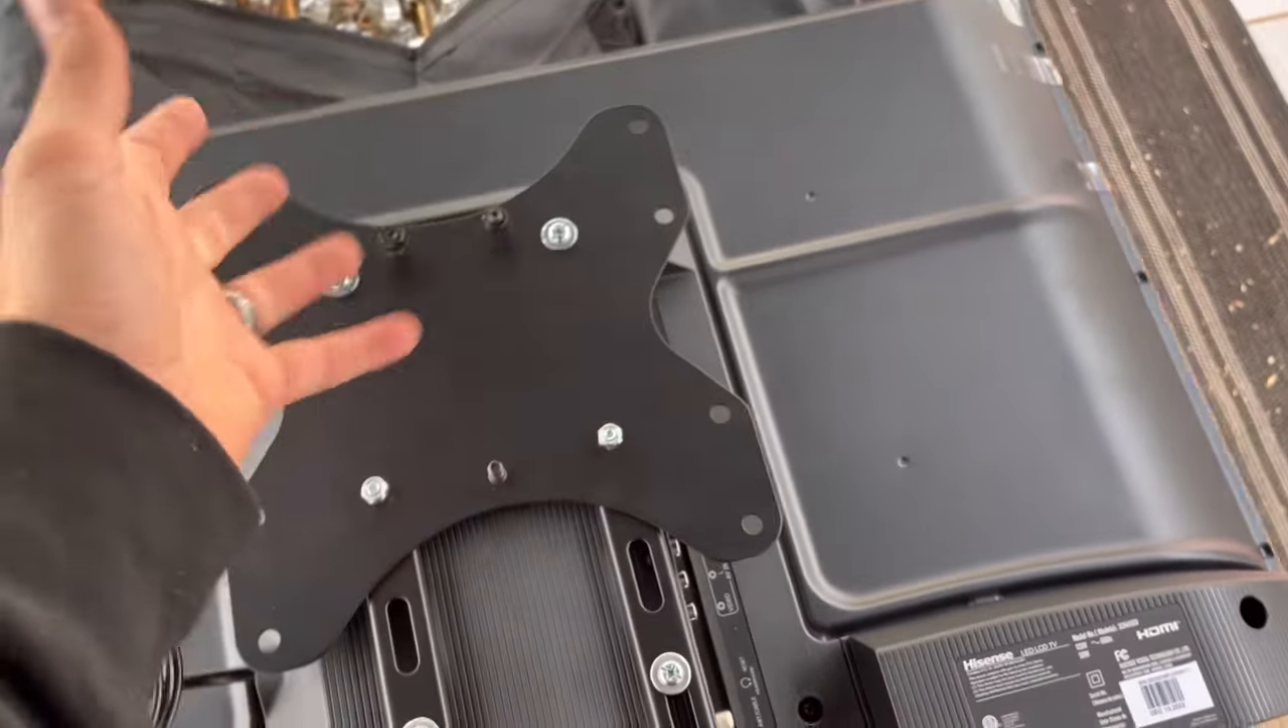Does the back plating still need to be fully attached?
No.